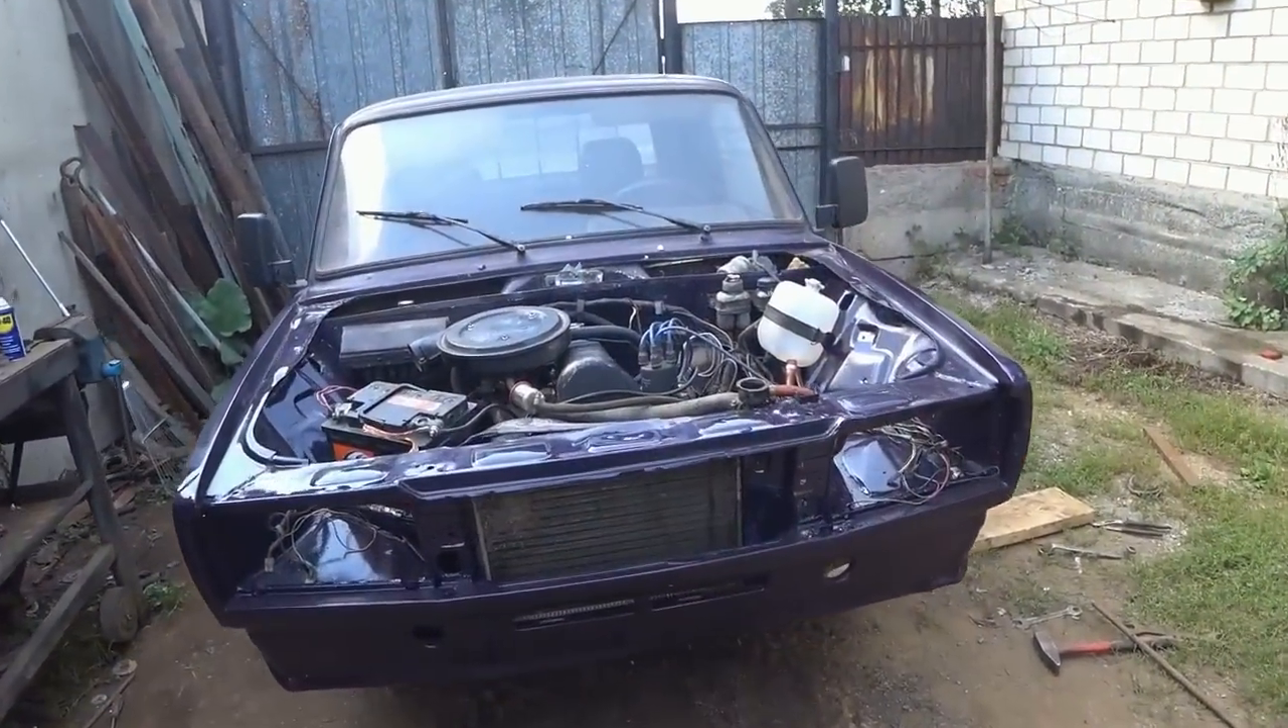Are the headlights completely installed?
No.